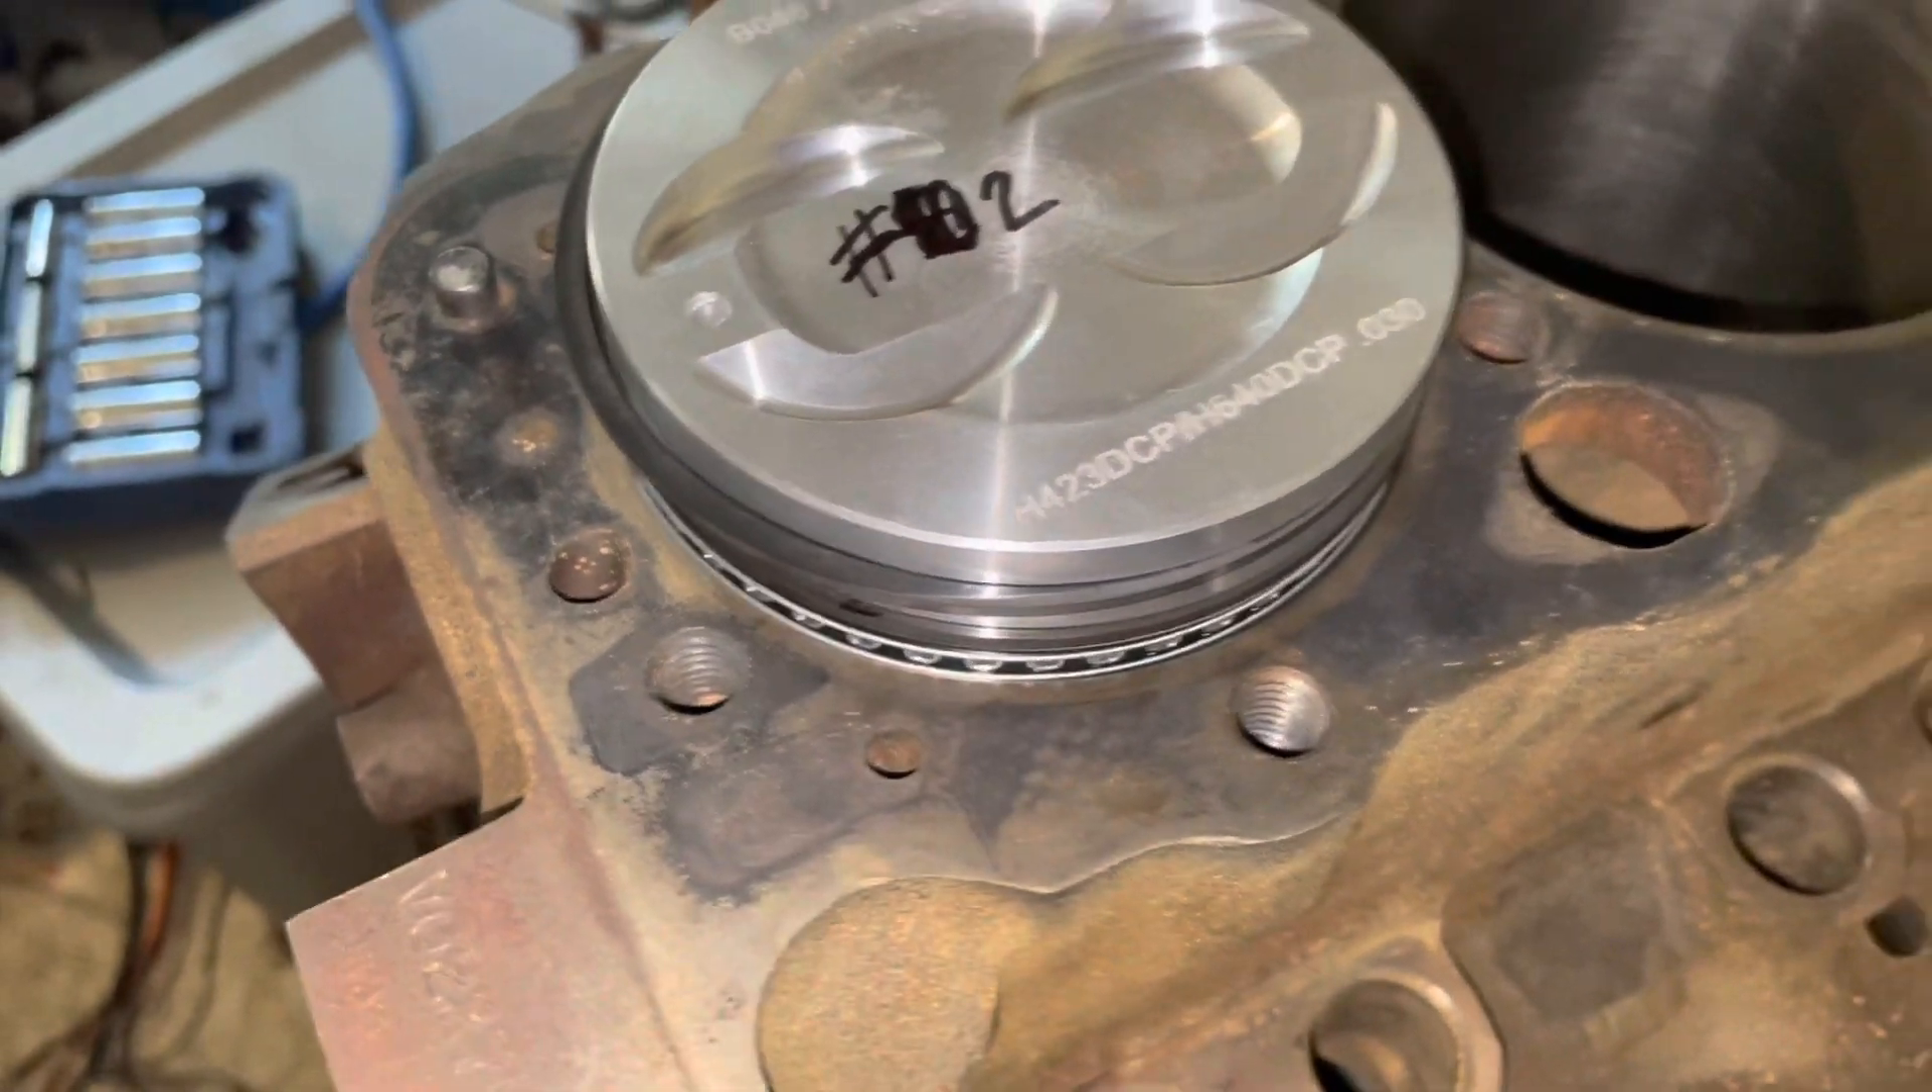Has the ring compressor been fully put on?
No.